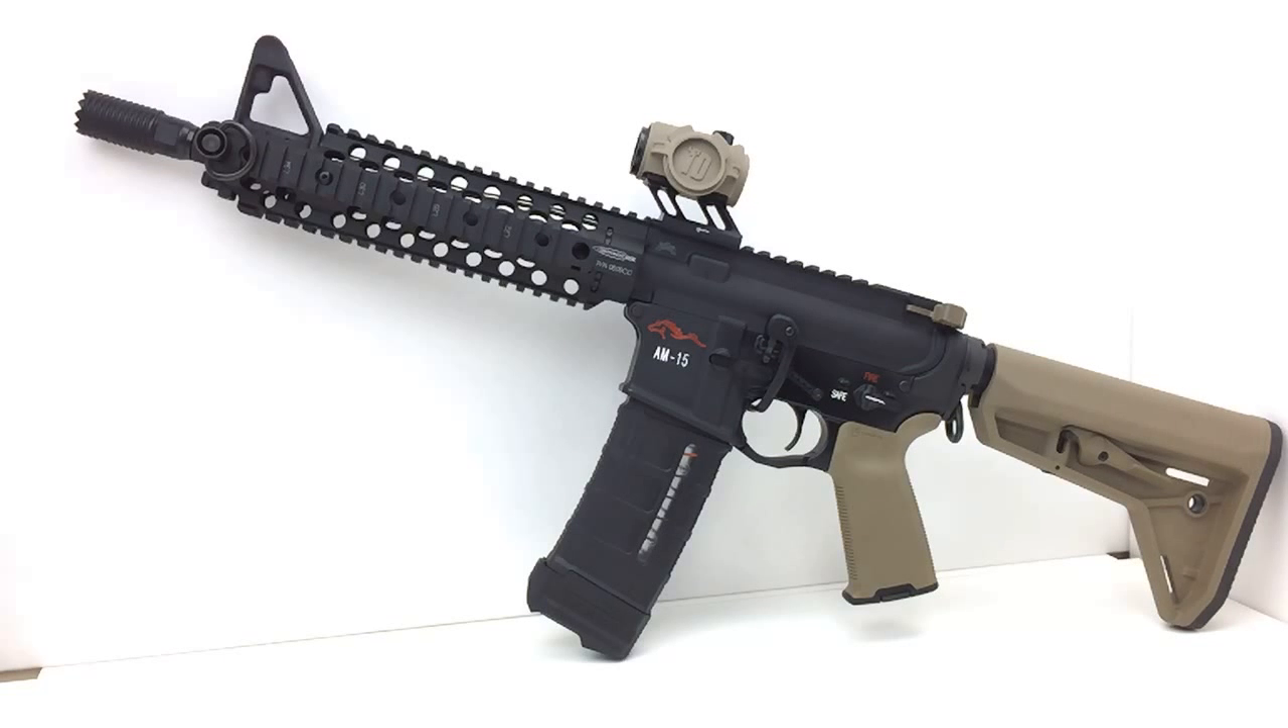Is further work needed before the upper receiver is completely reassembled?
No.